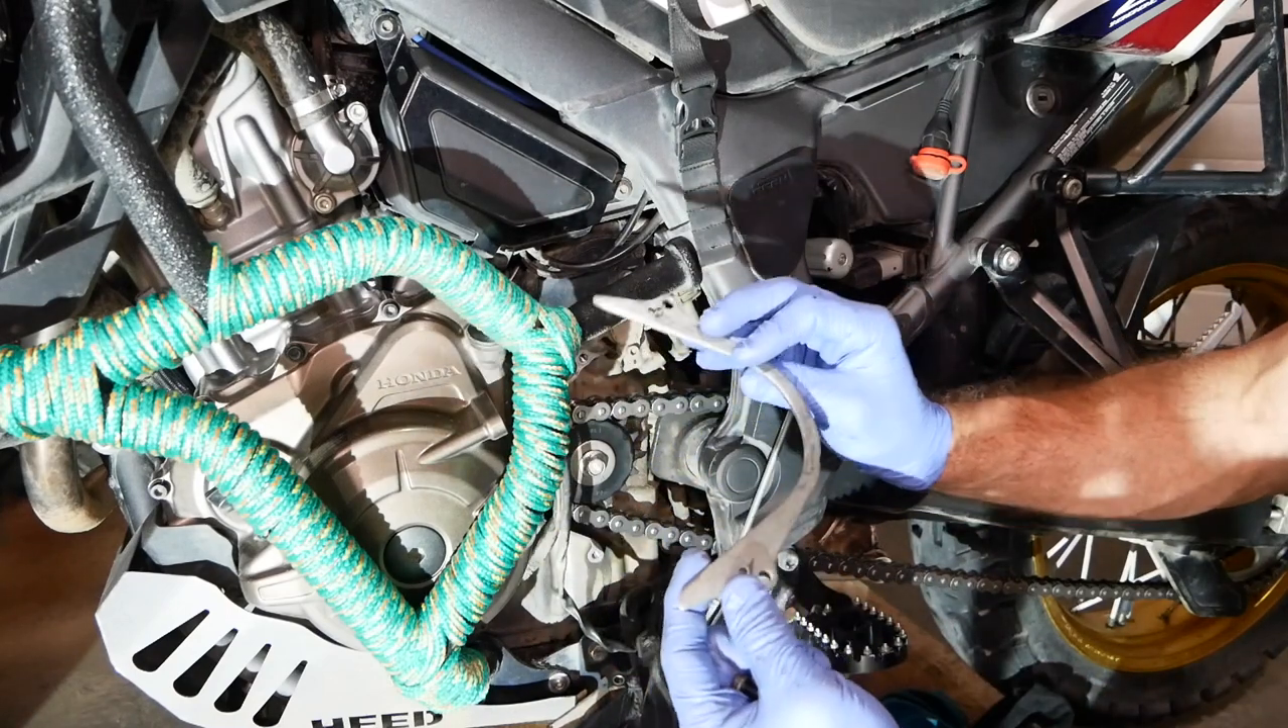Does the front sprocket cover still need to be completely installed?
Yes.